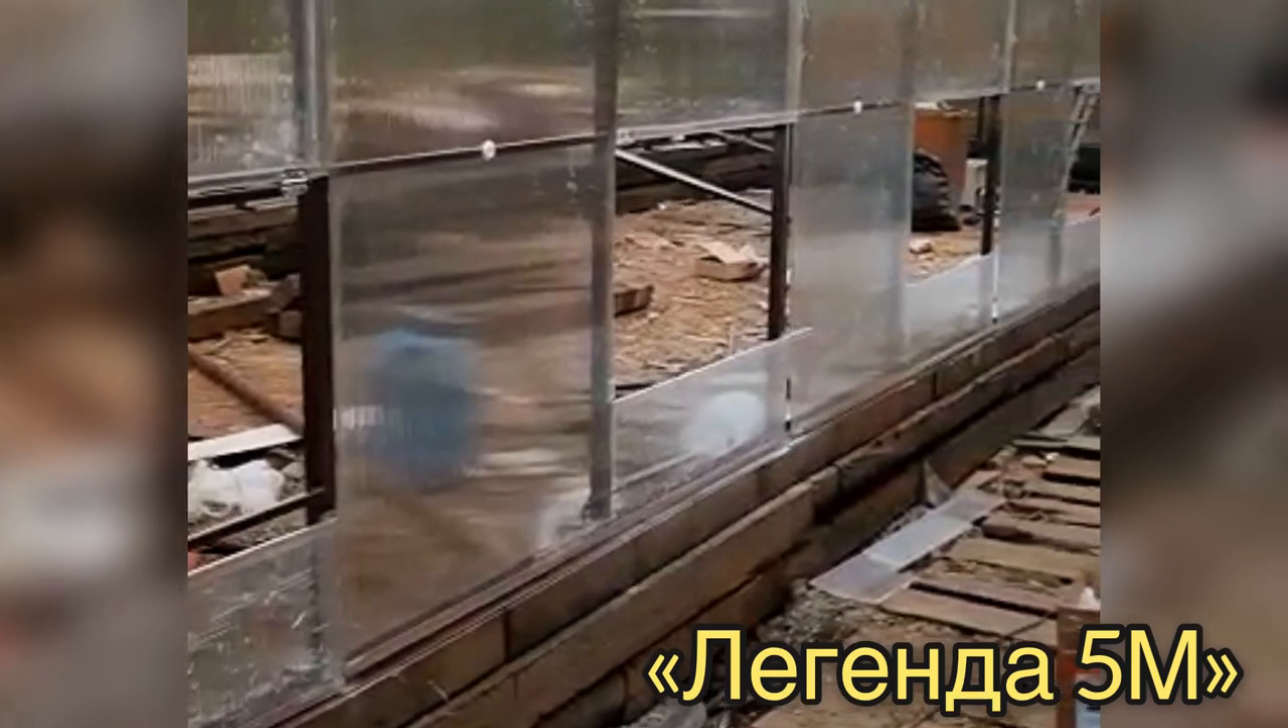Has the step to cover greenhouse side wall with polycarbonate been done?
No.